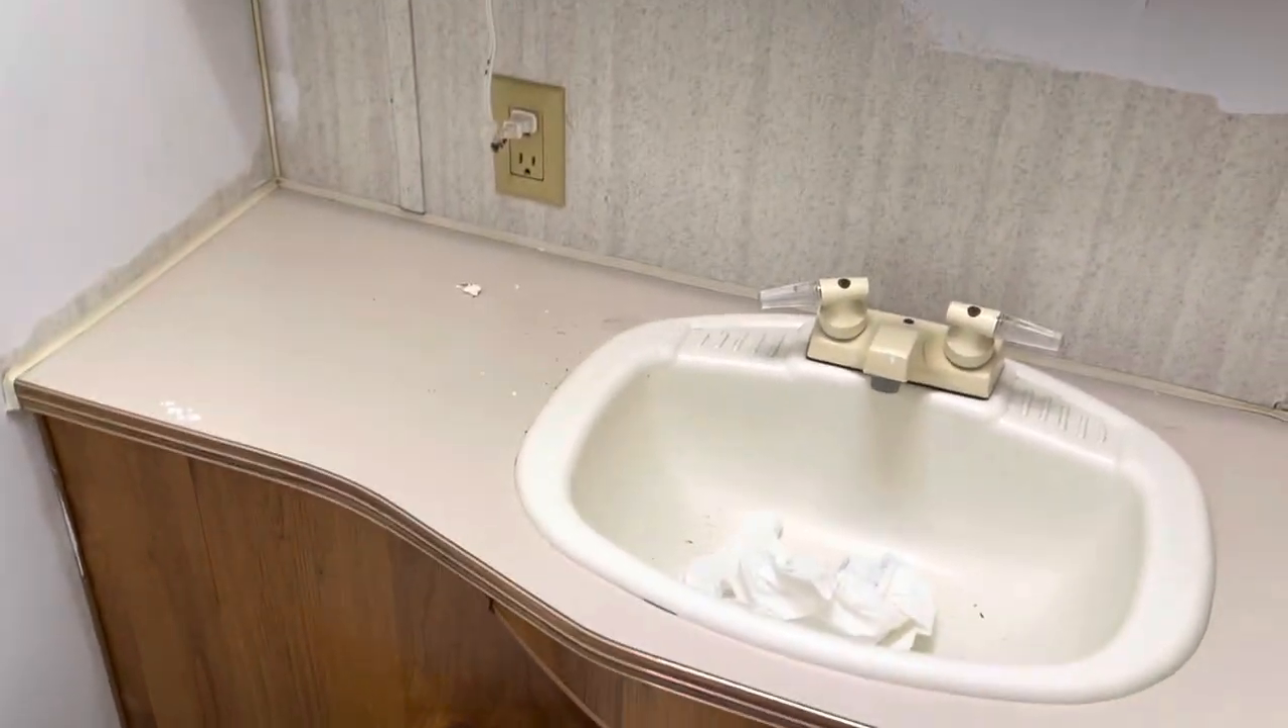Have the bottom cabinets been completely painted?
No.